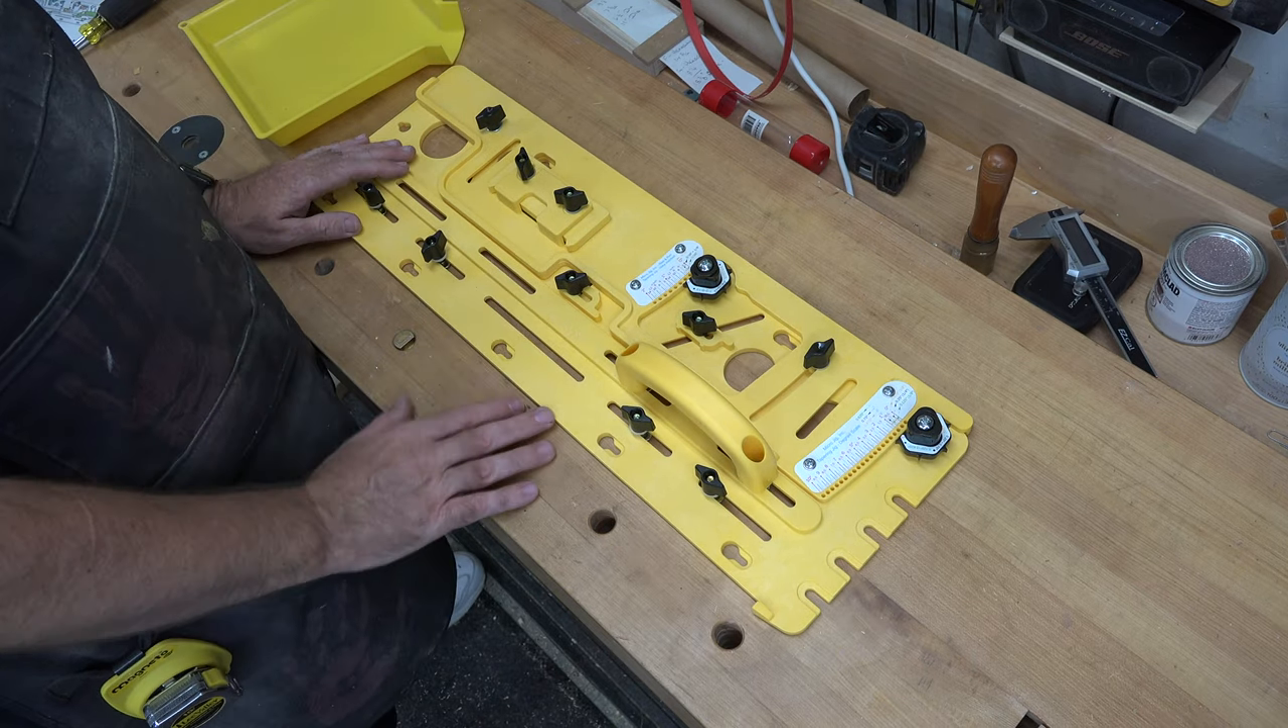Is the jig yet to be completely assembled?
No.